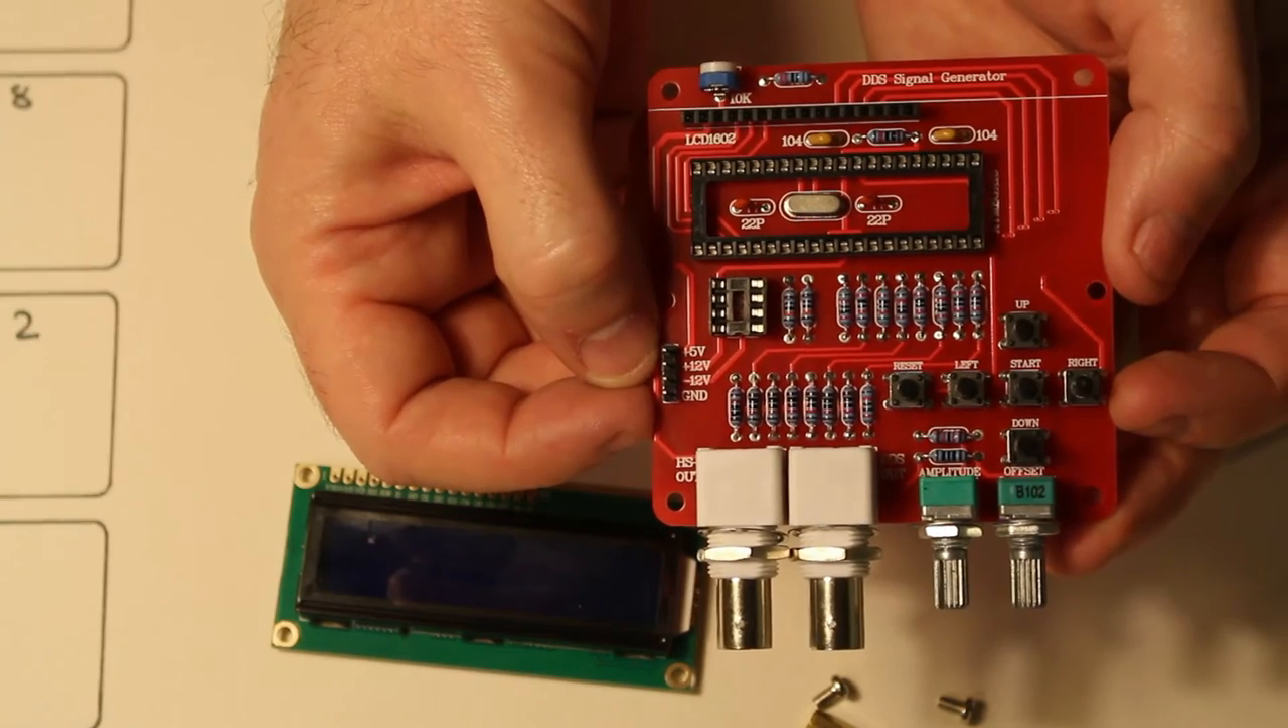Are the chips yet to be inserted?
Yes.